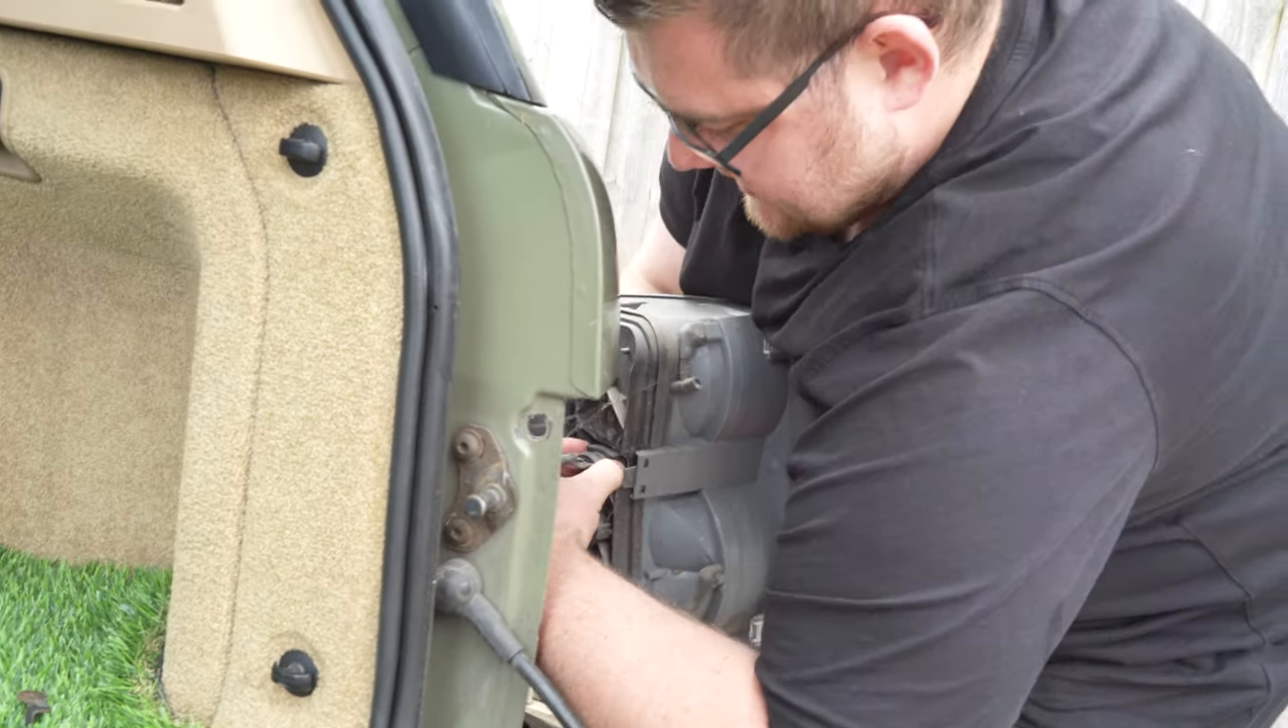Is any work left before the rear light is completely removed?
Yes.